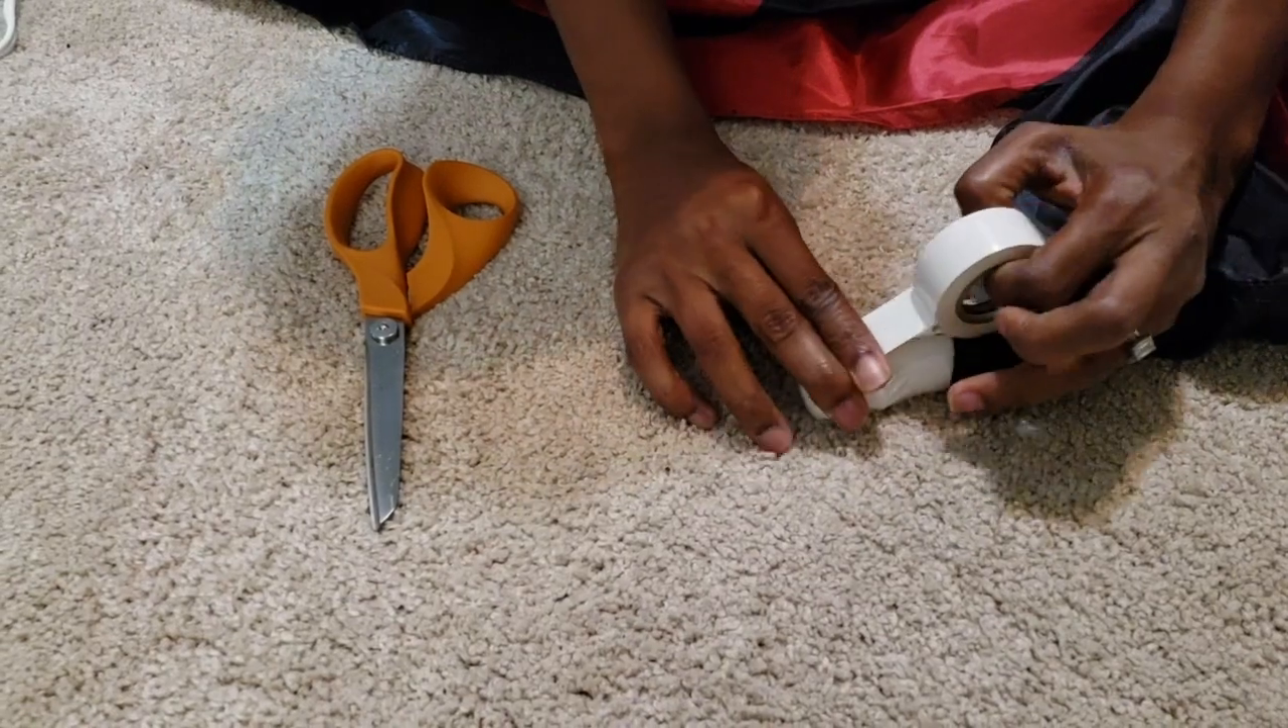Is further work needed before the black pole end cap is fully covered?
Yes.